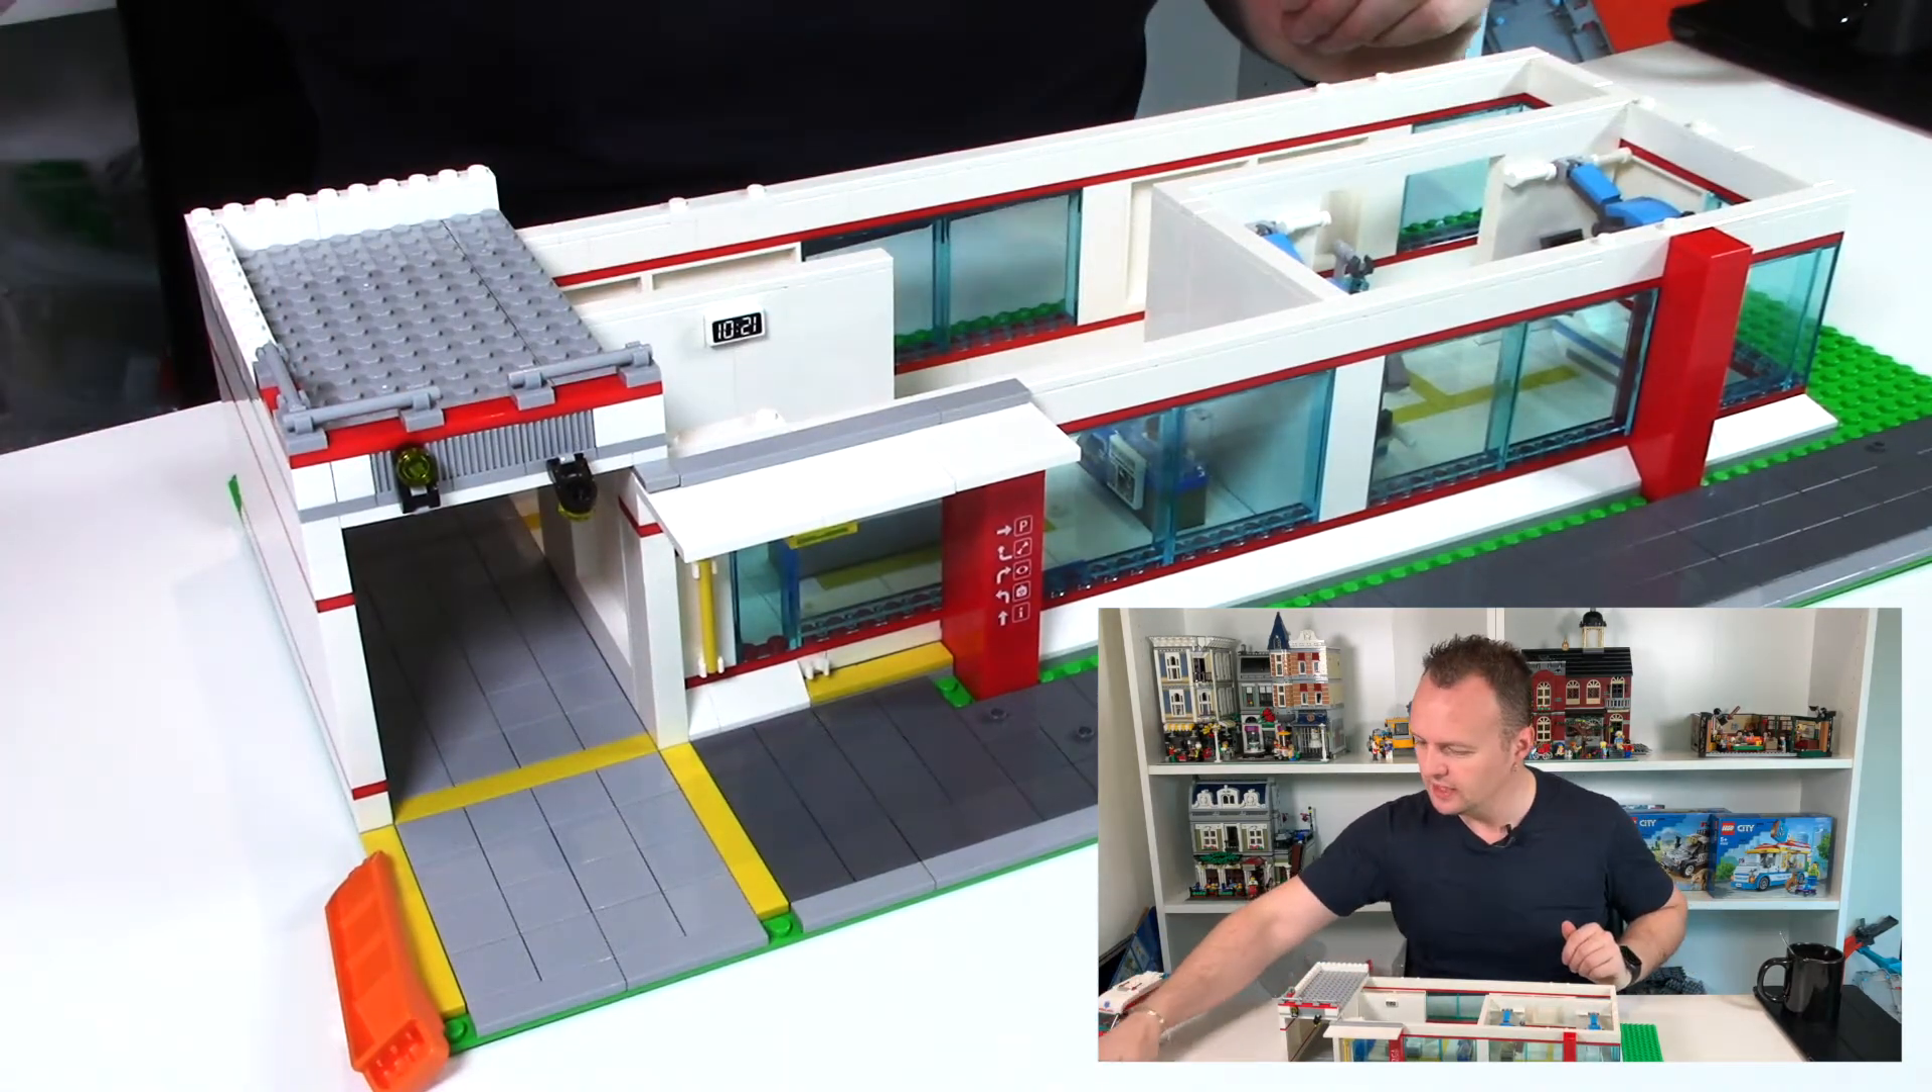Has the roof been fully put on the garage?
Yes.